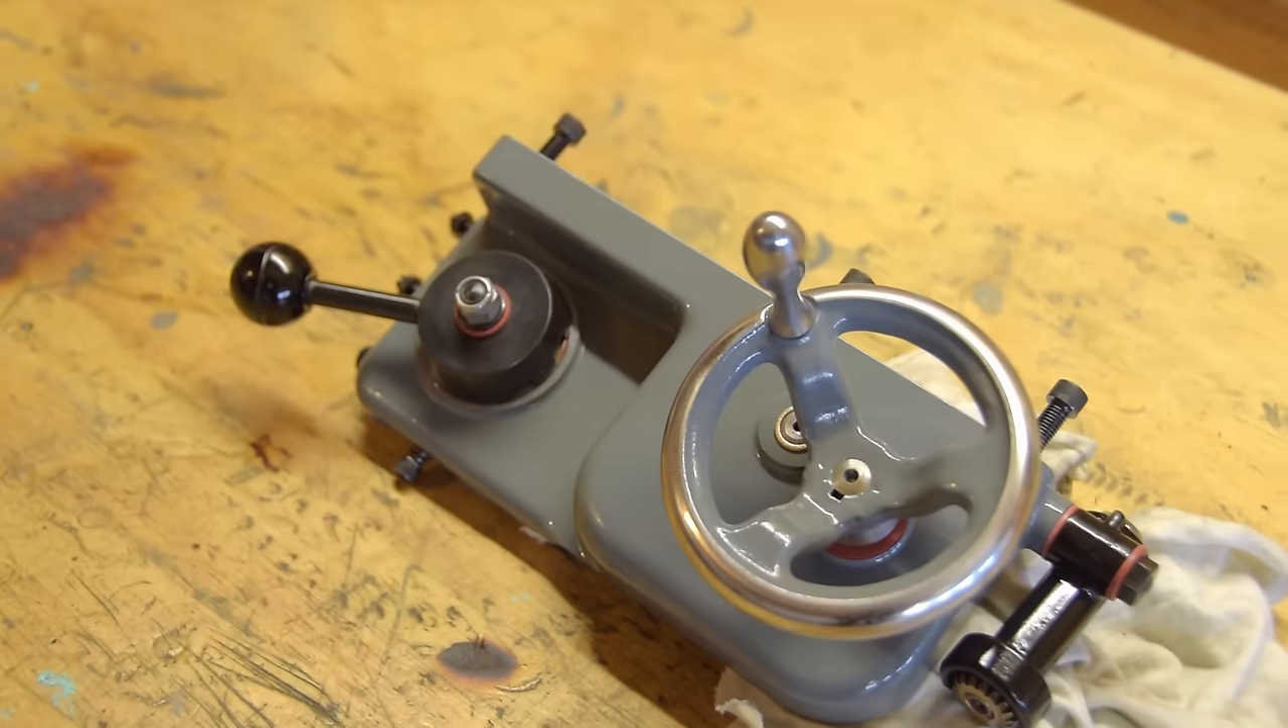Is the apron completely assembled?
Yes.